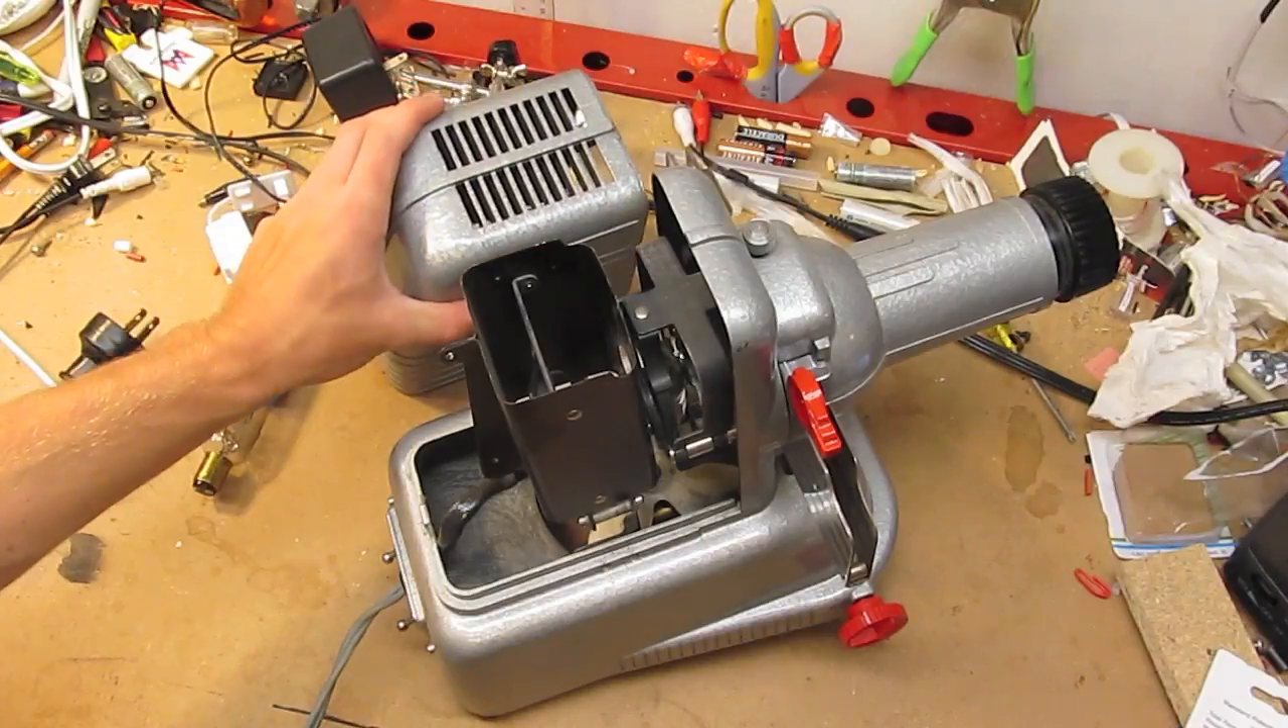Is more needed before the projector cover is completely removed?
No.